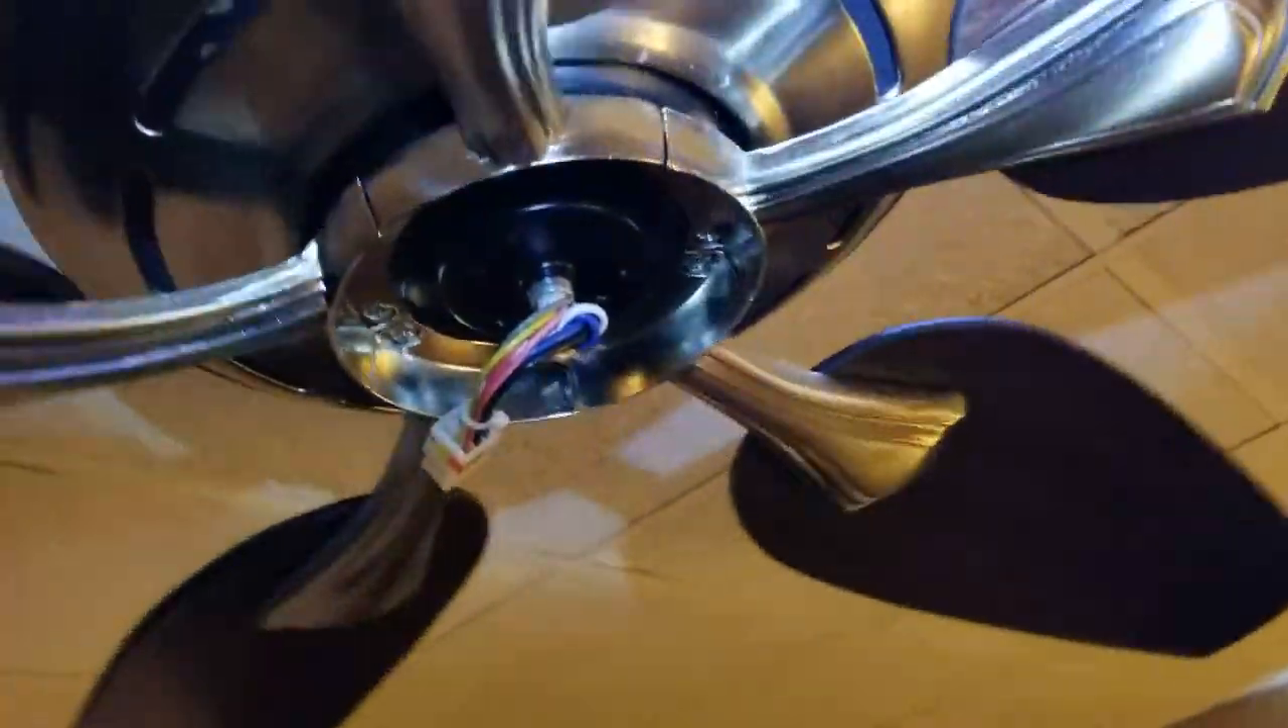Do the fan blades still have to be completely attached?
No.